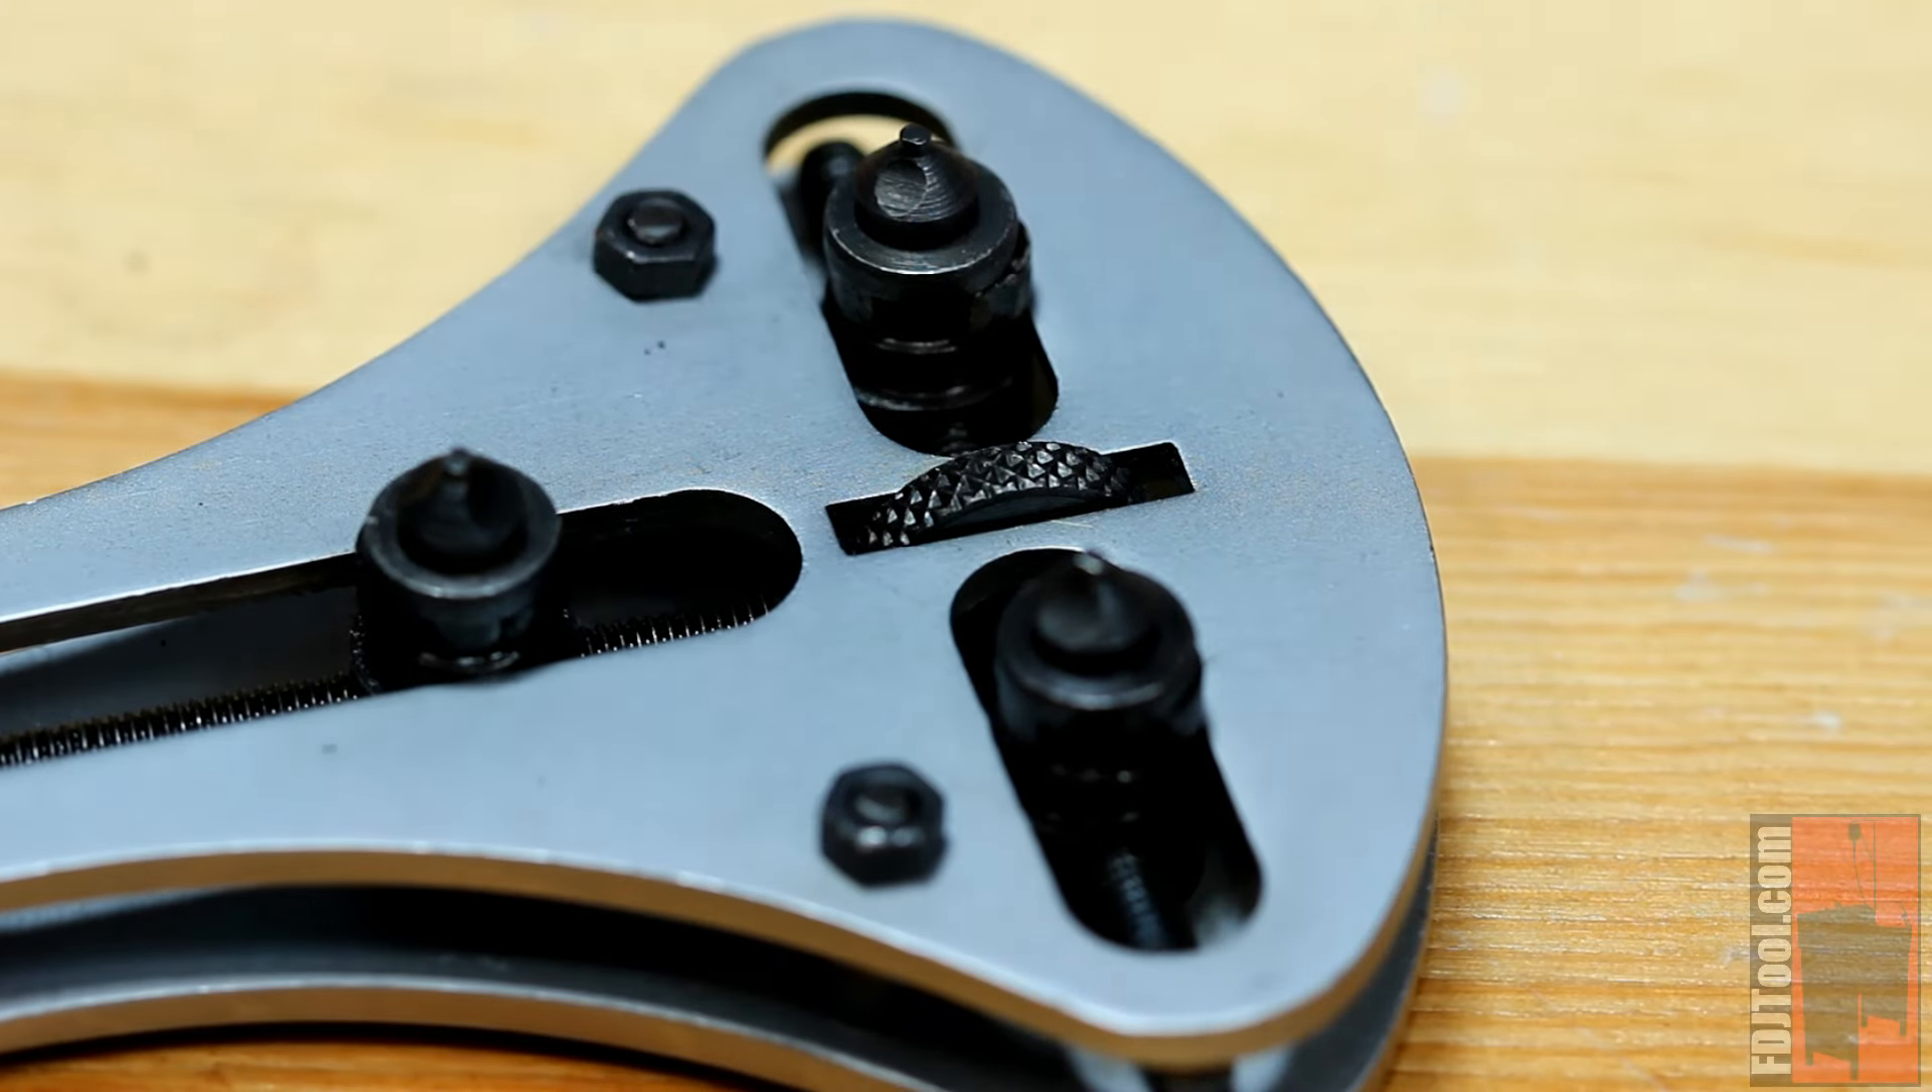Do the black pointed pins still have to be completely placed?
No.